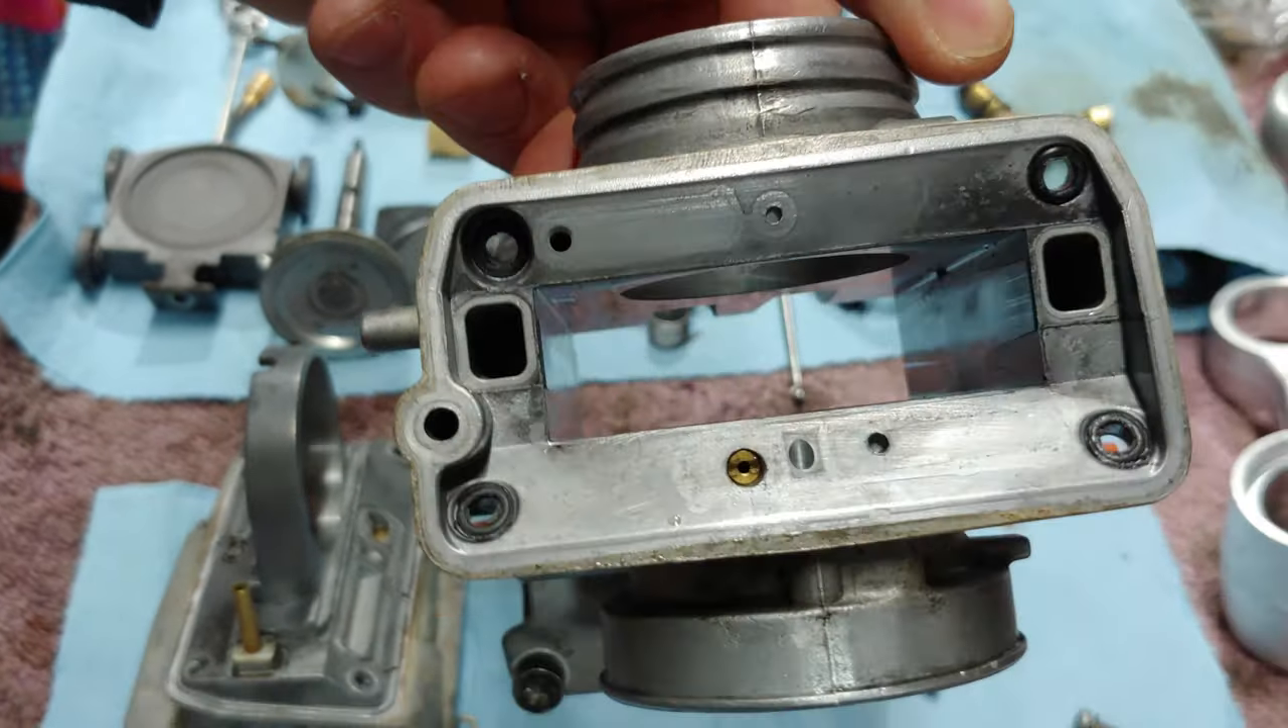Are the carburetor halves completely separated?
Yes.